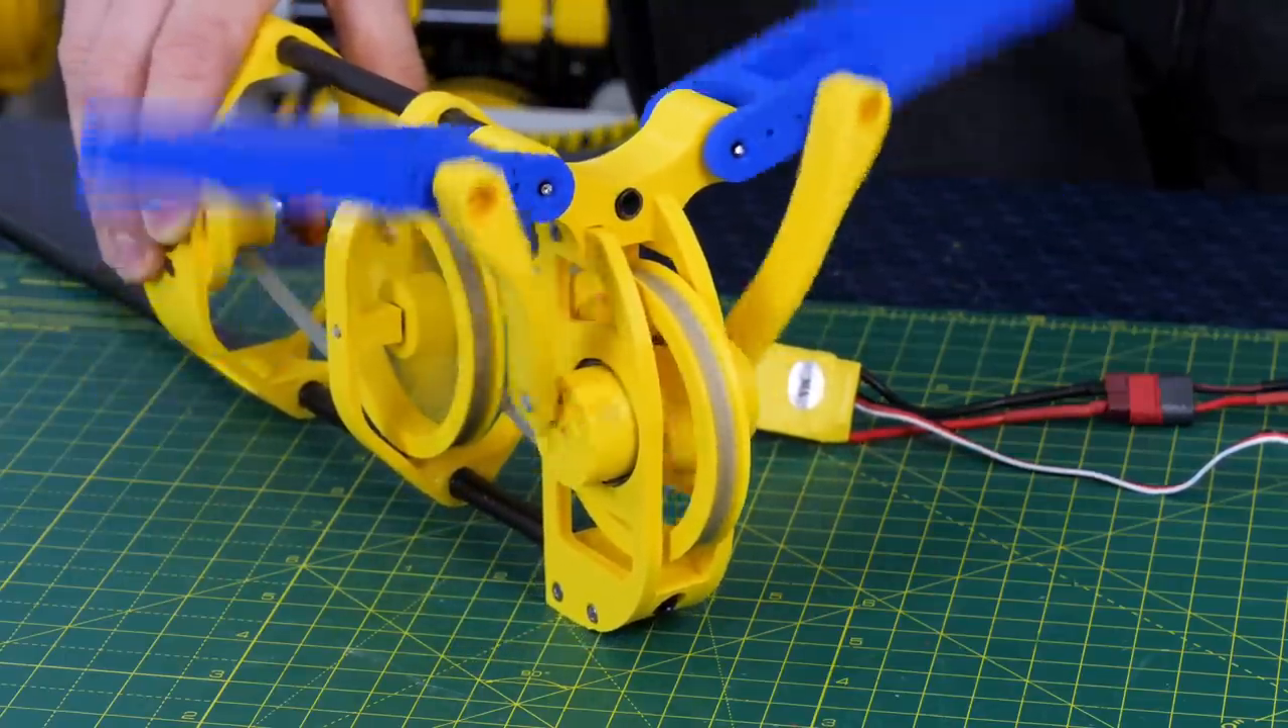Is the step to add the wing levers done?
Yes.